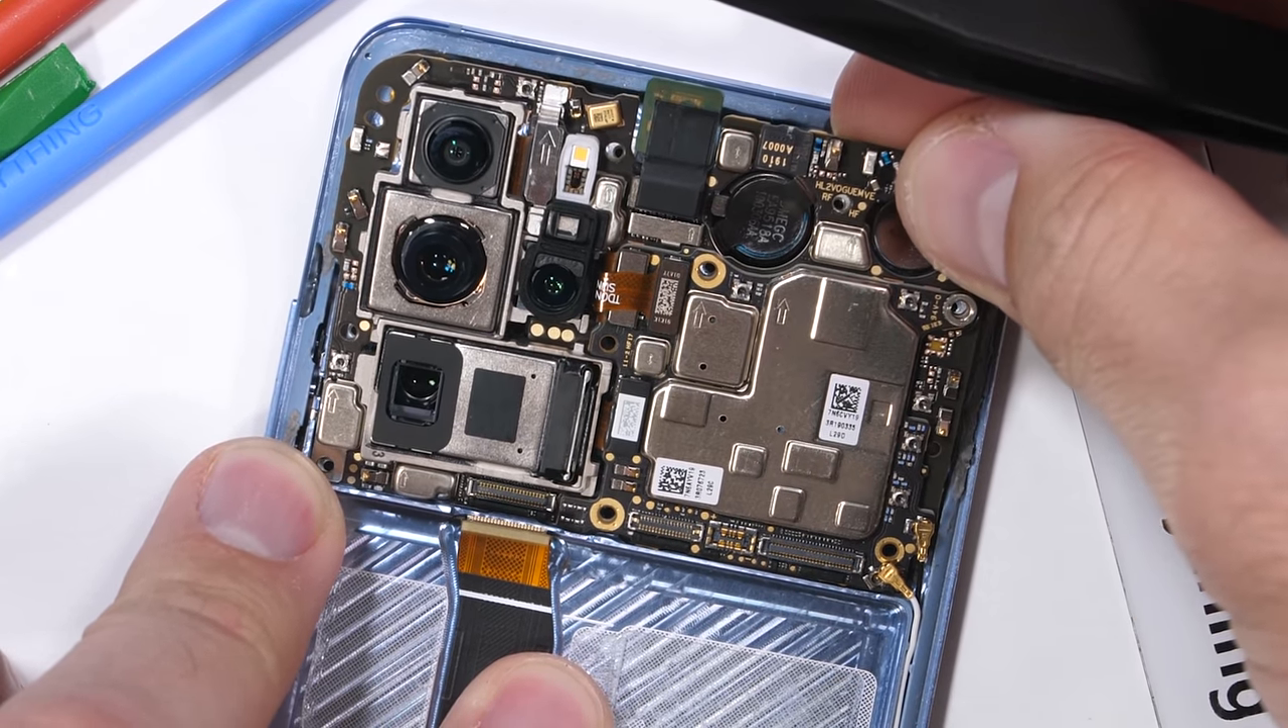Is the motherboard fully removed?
No.